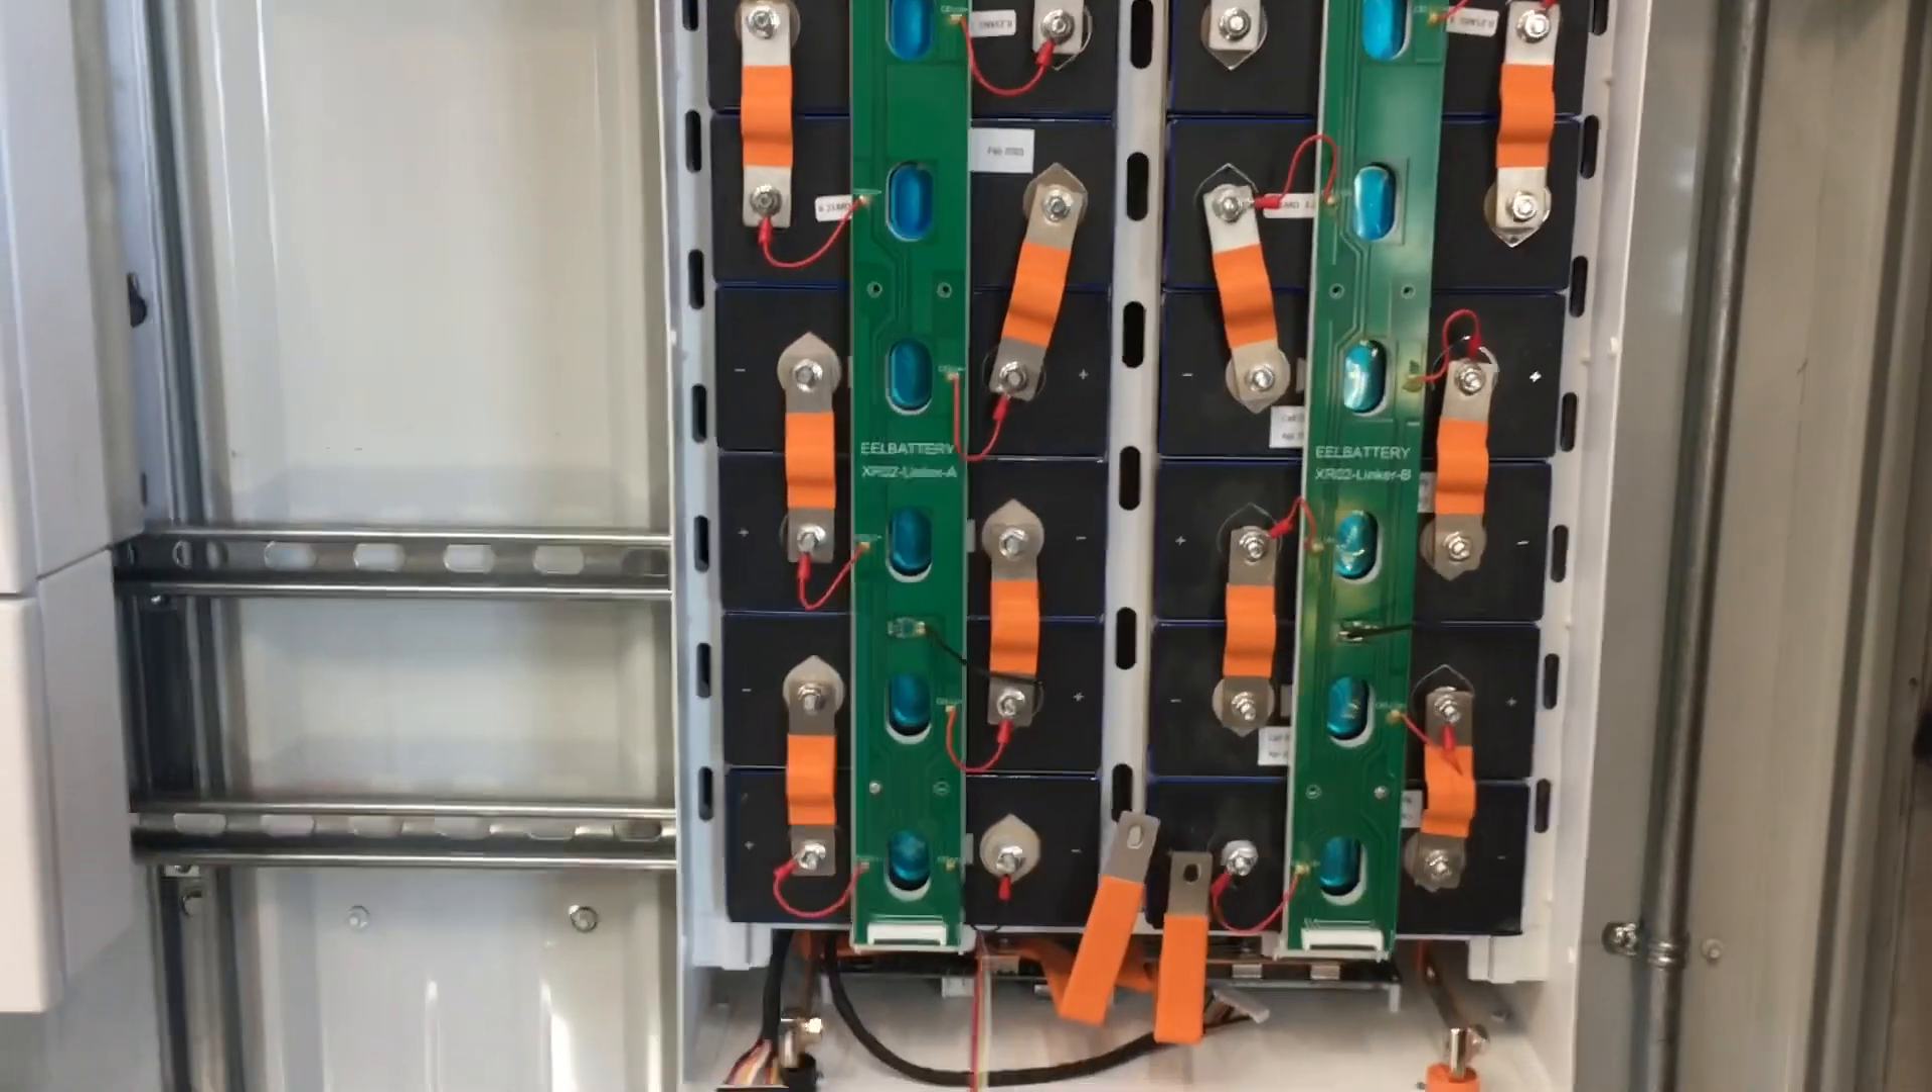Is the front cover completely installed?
No.